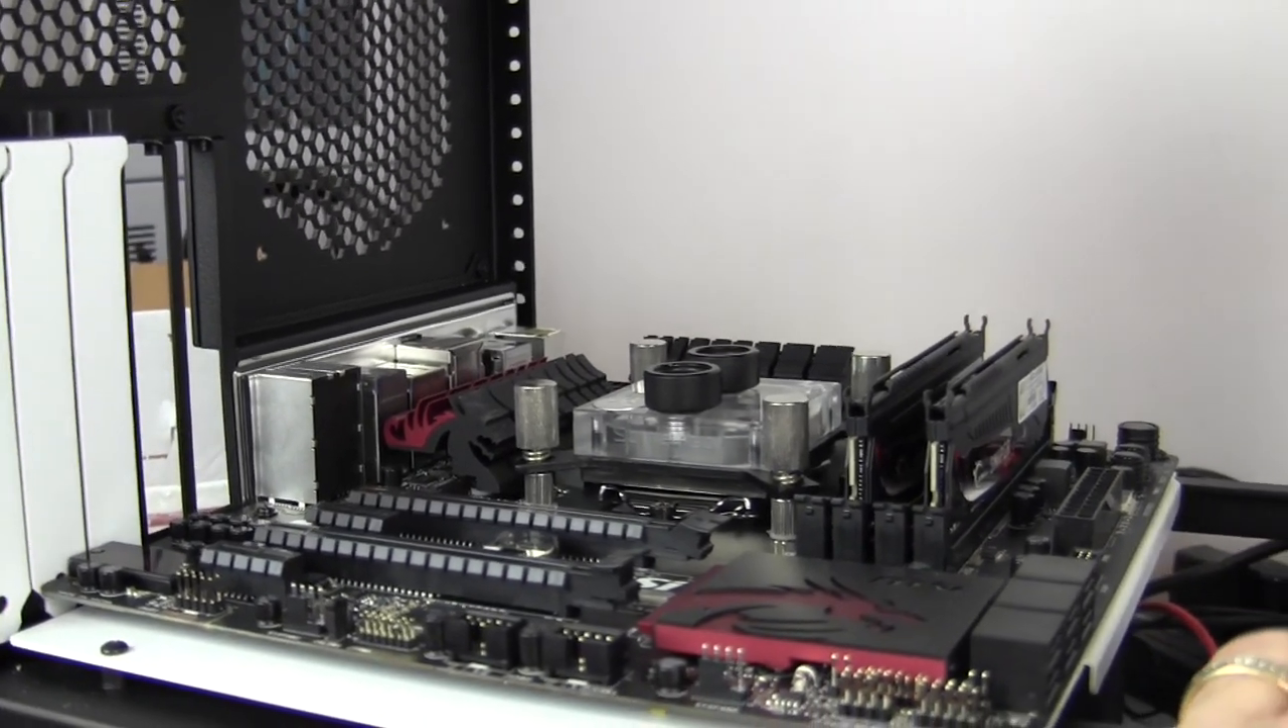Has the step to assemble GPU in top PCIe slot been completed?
No.